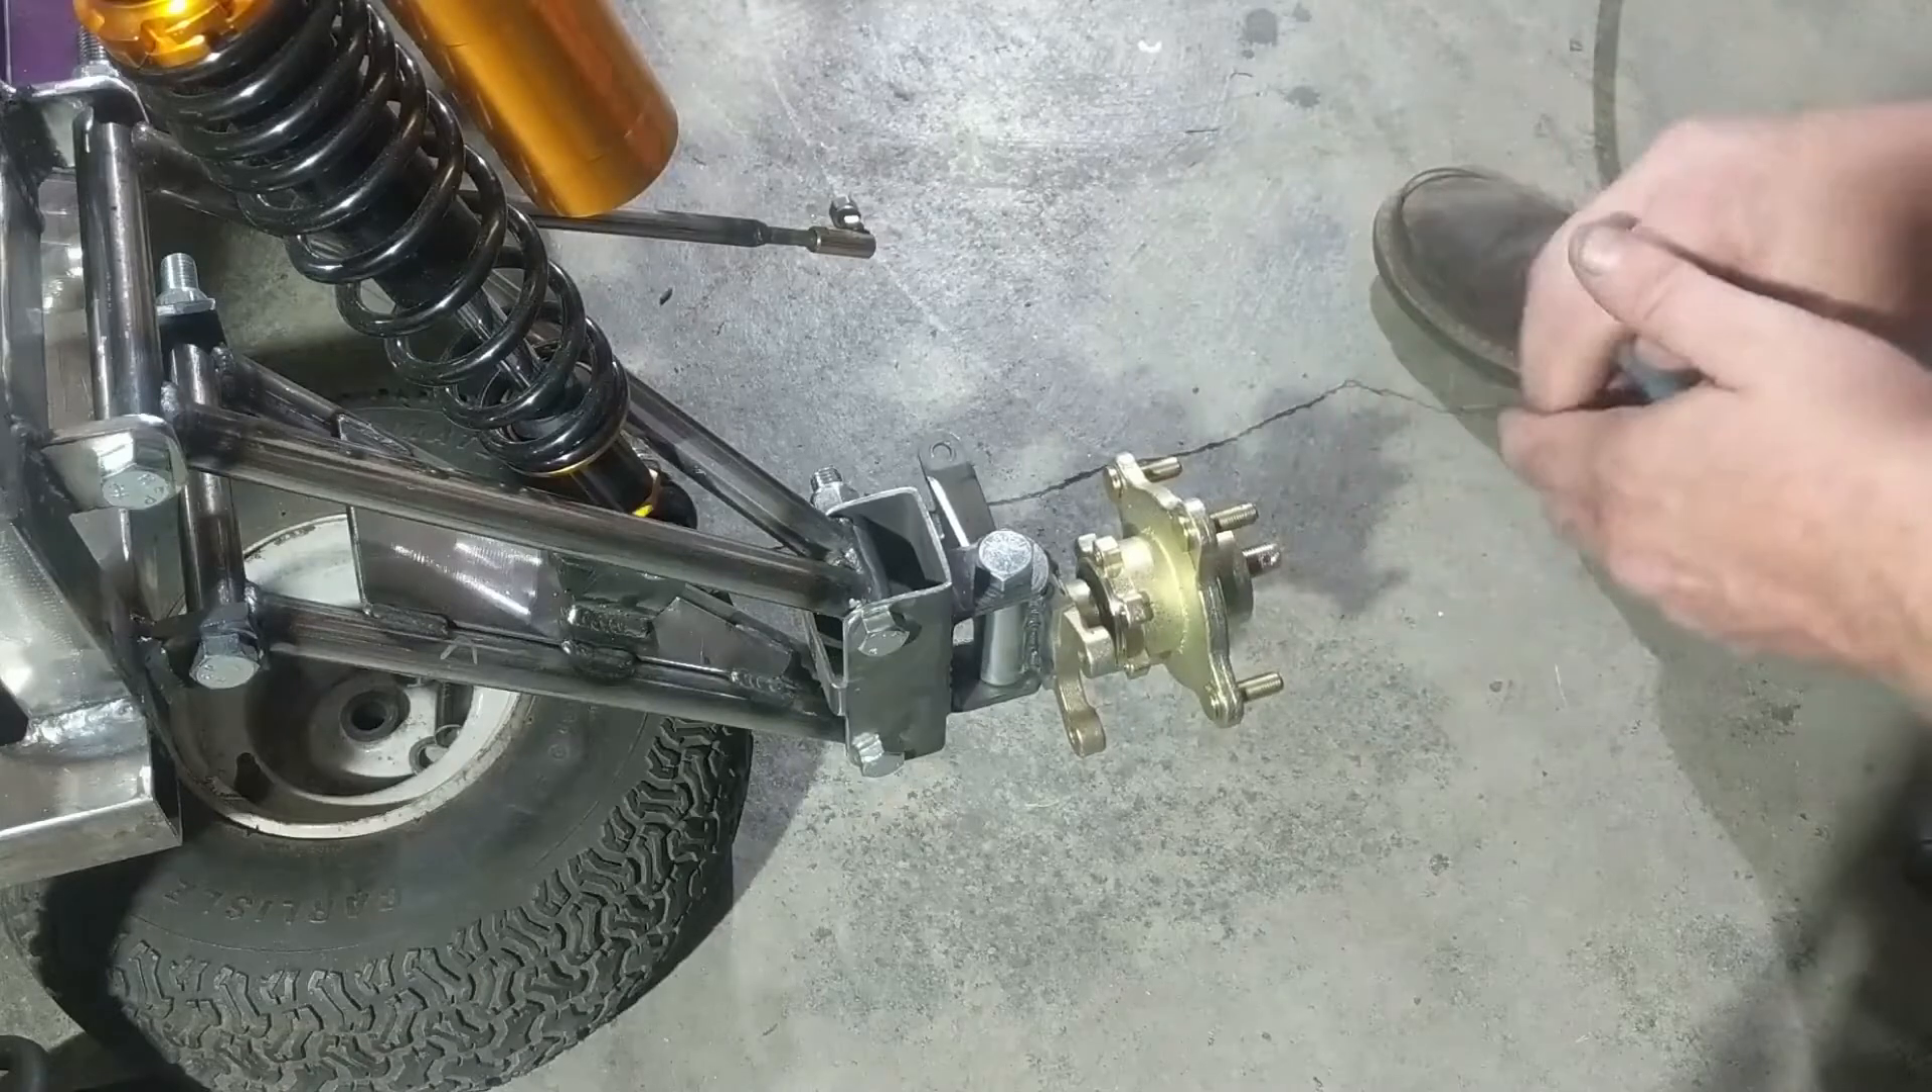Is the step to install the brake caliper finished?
No.